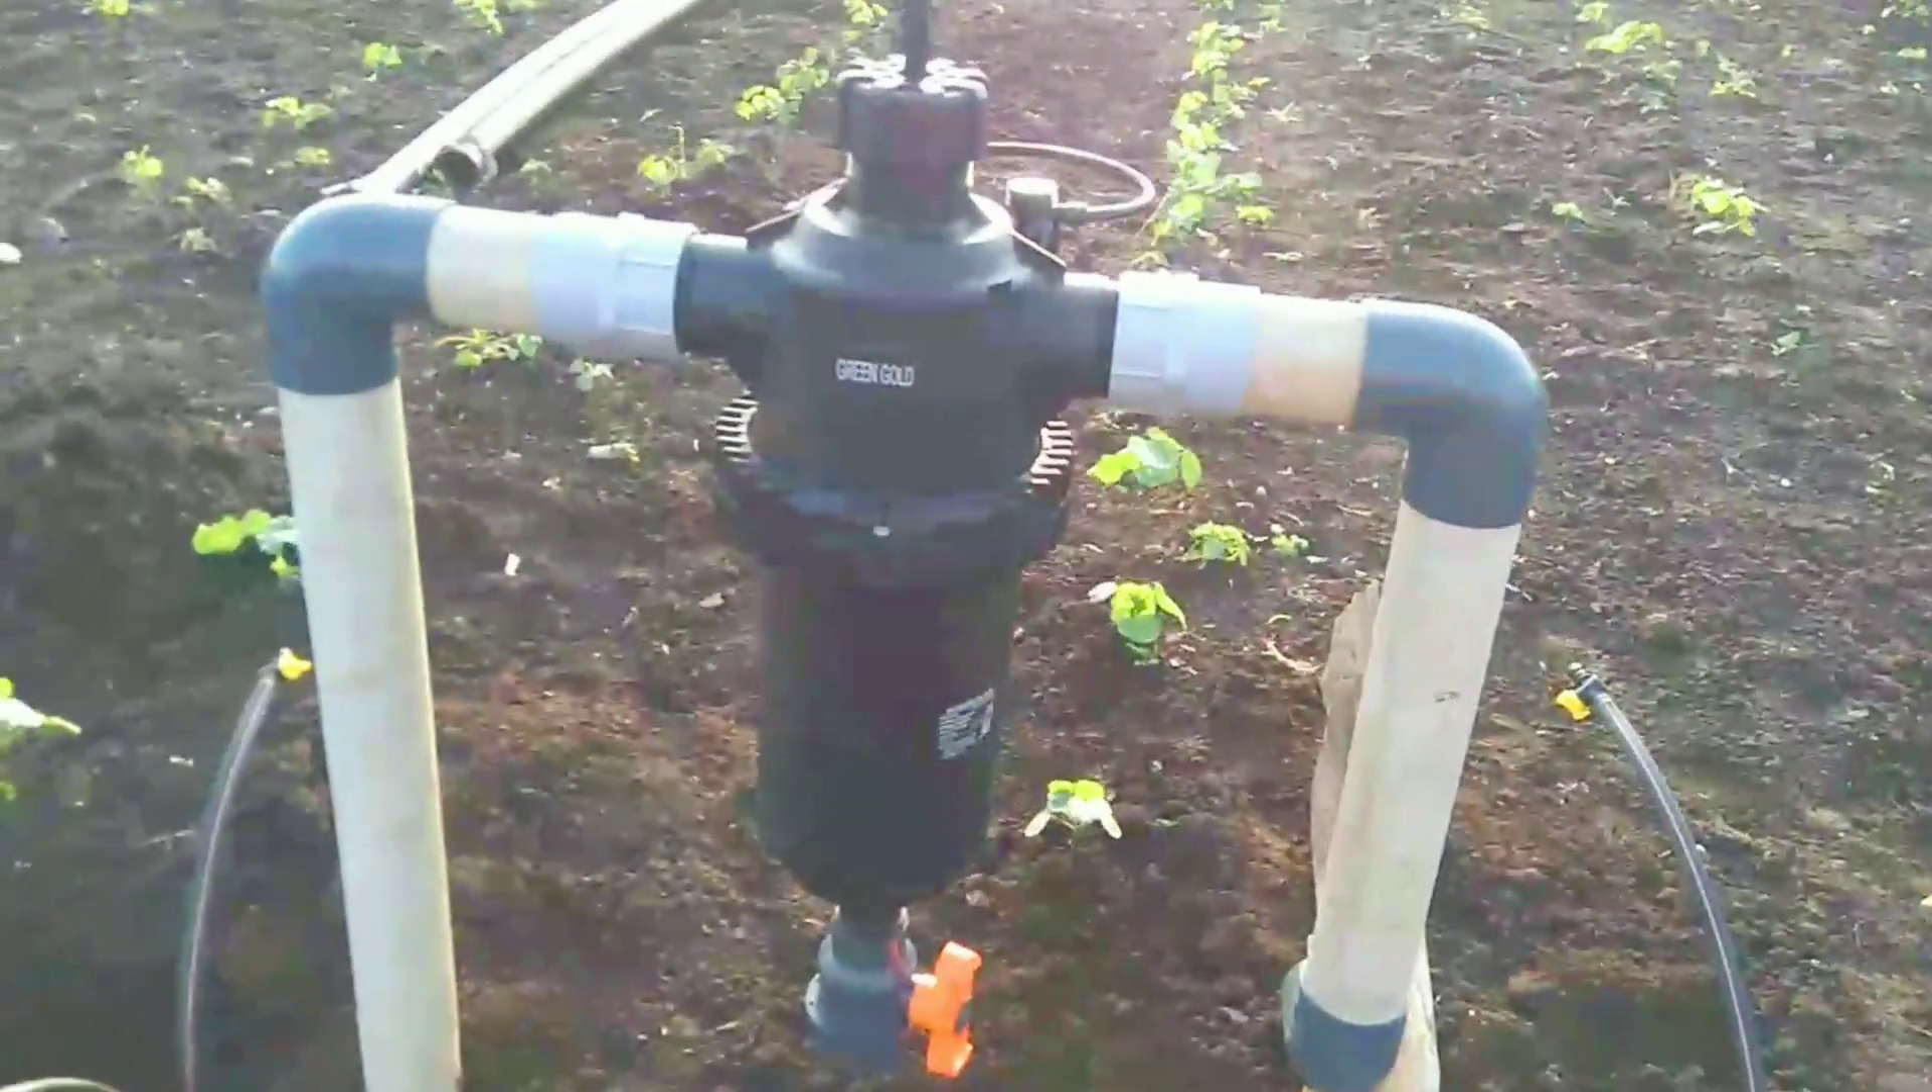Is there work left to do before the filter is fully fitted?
No.